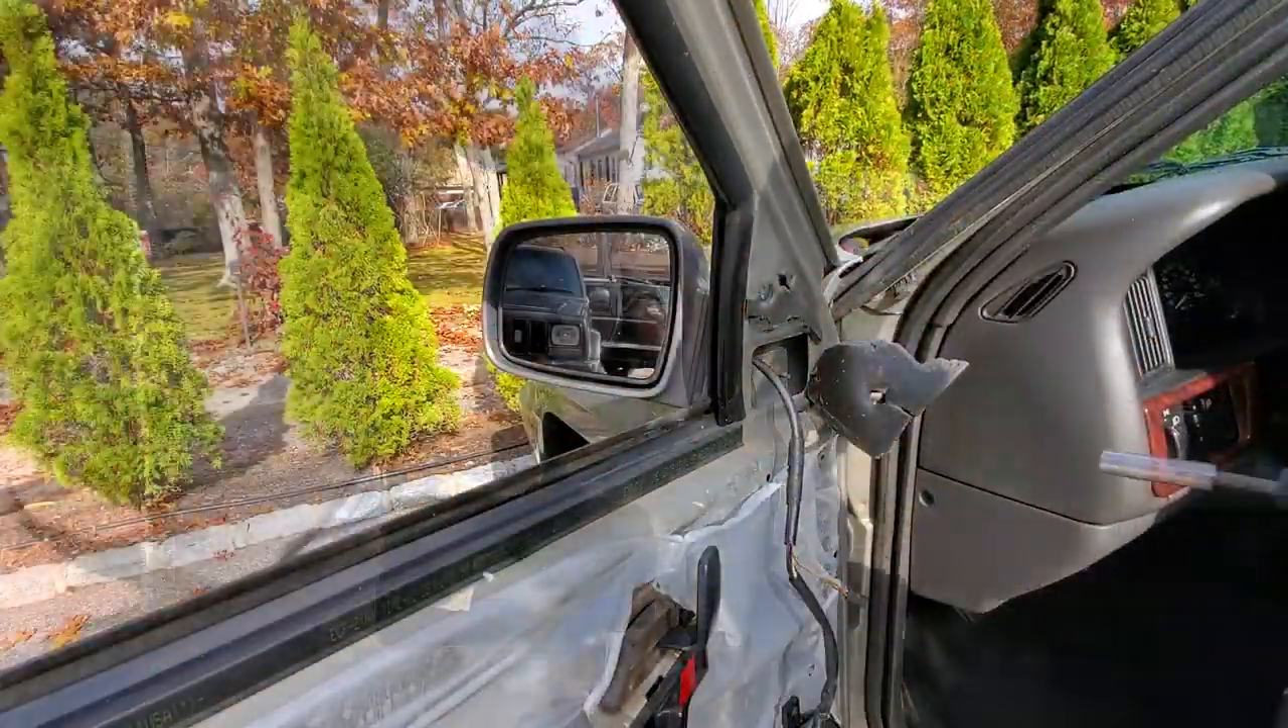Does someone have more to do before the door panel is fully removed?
No.